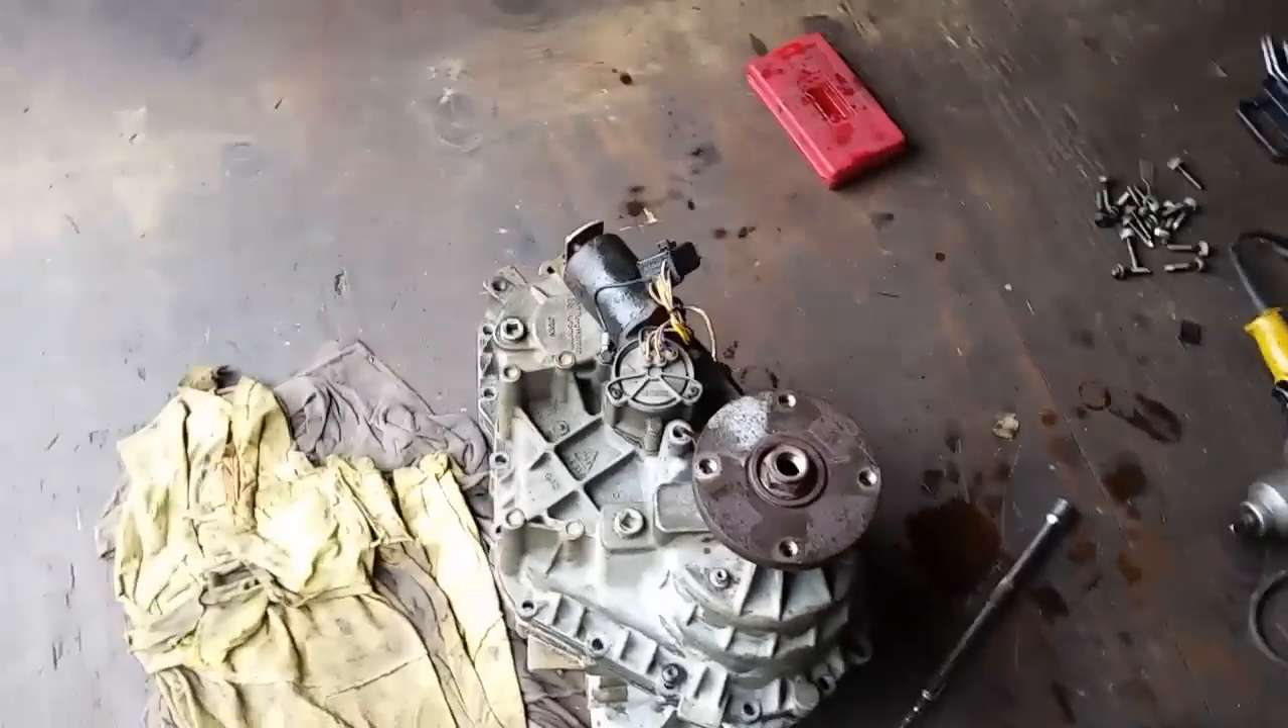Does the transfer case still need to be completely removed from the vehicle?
No.